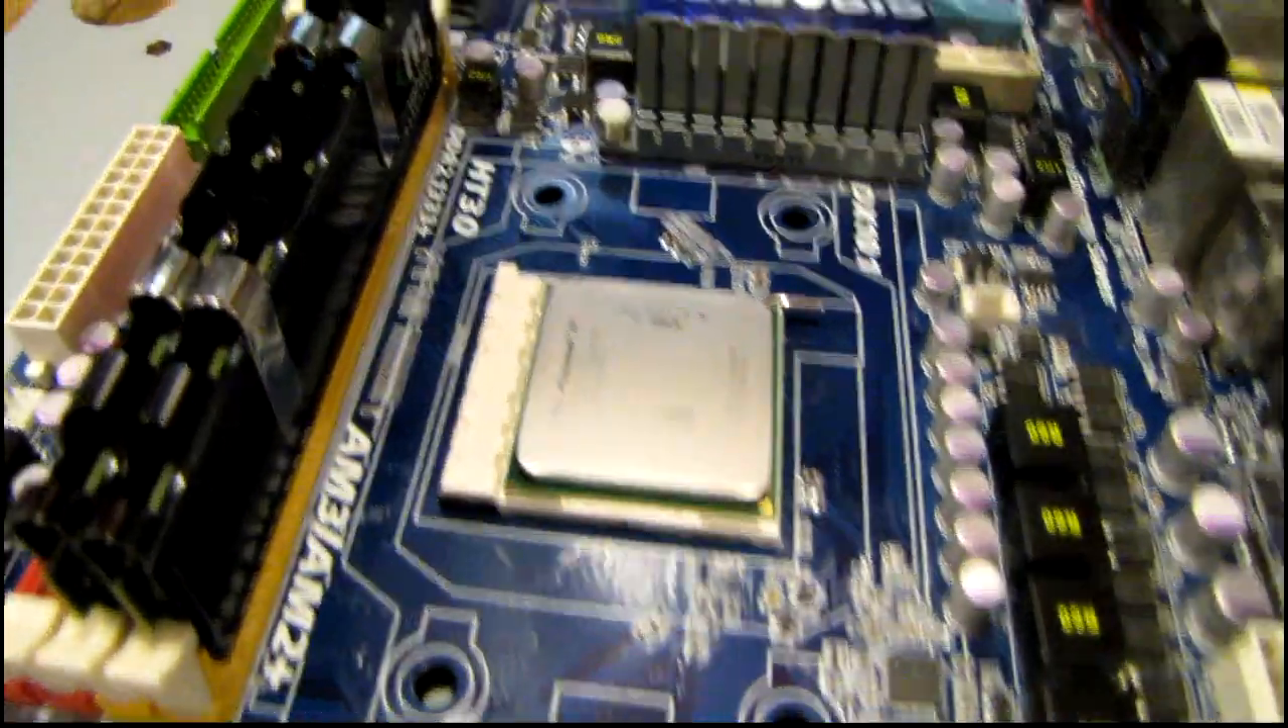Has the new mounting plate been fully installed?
No.